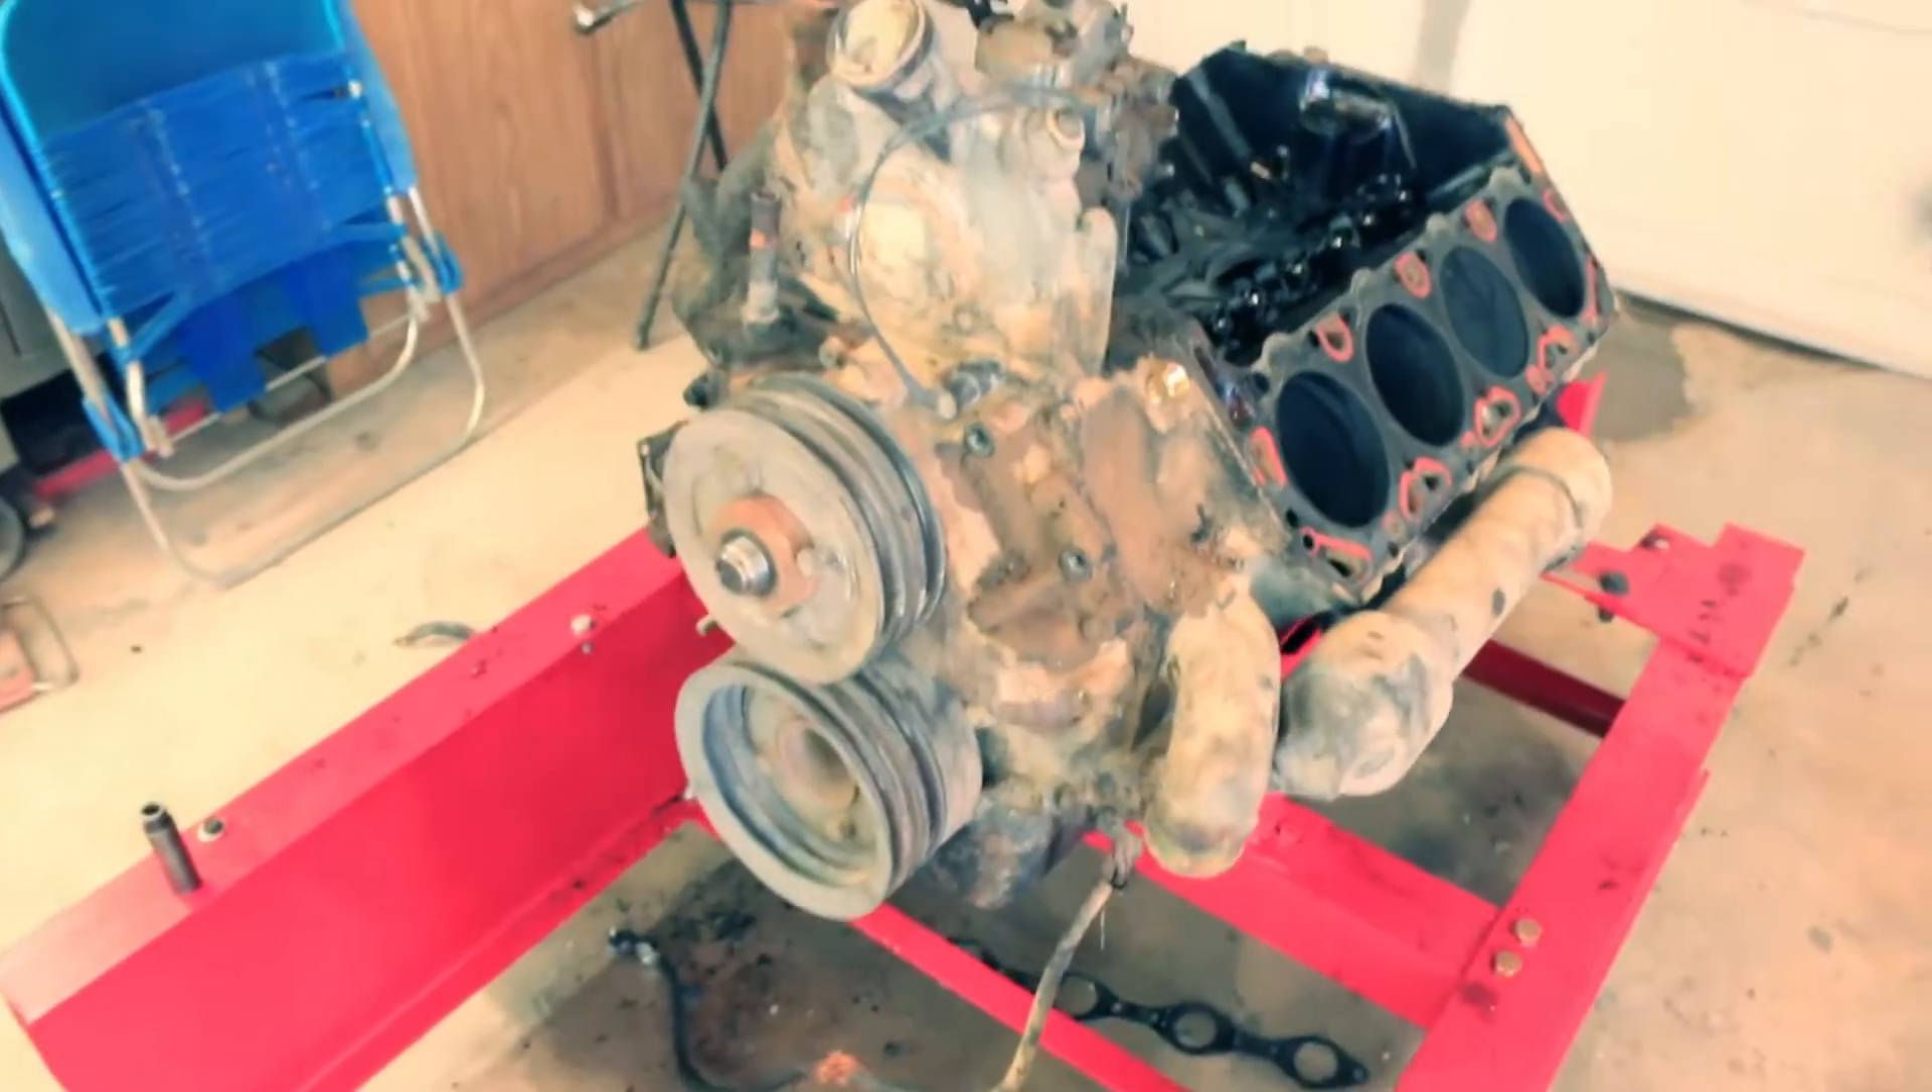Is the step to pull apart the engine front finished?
No.